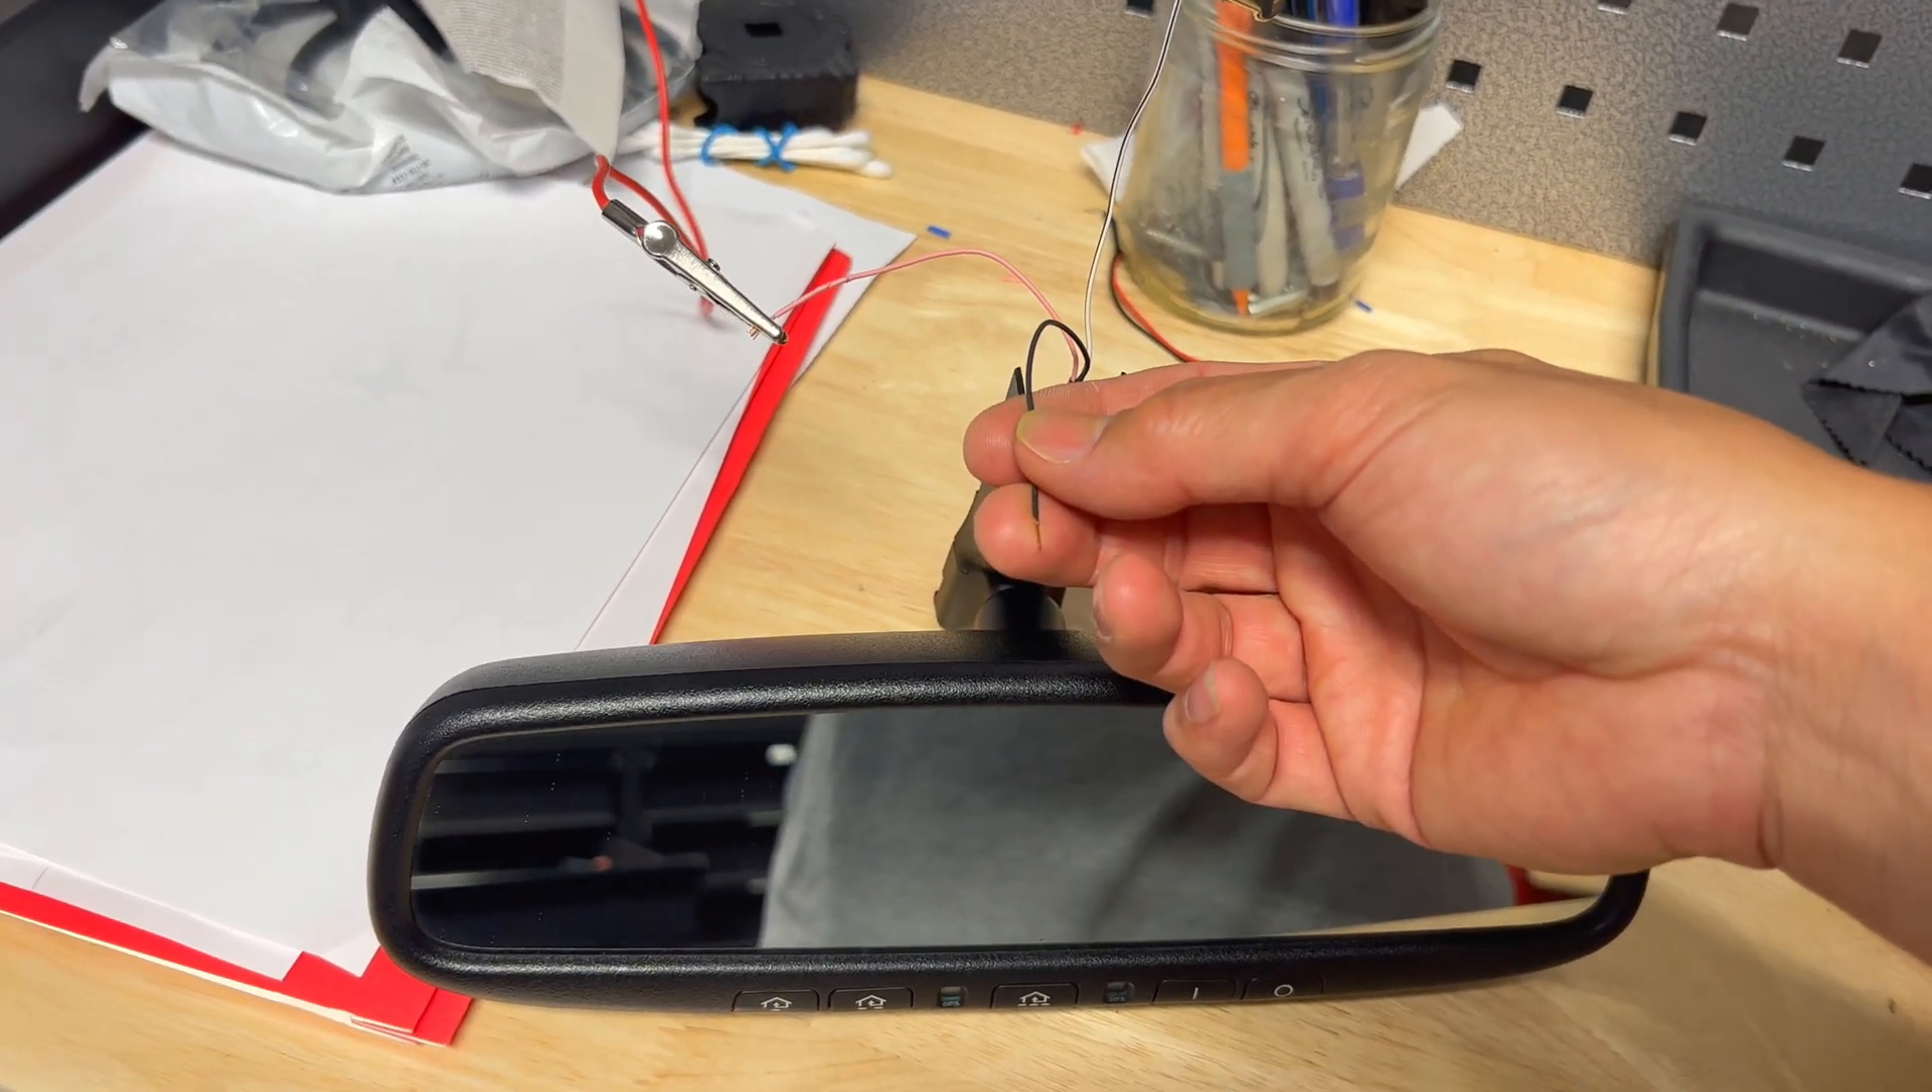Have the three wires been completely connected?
No.